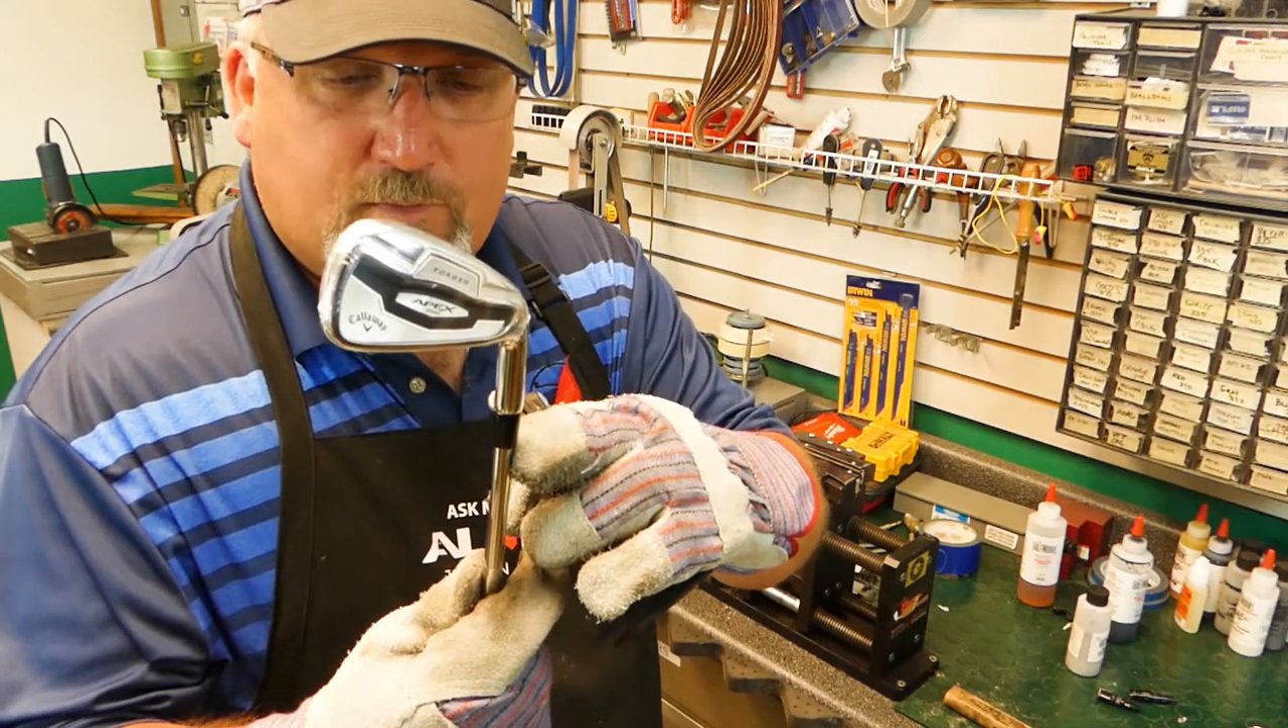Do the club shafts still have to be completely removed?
Yes.